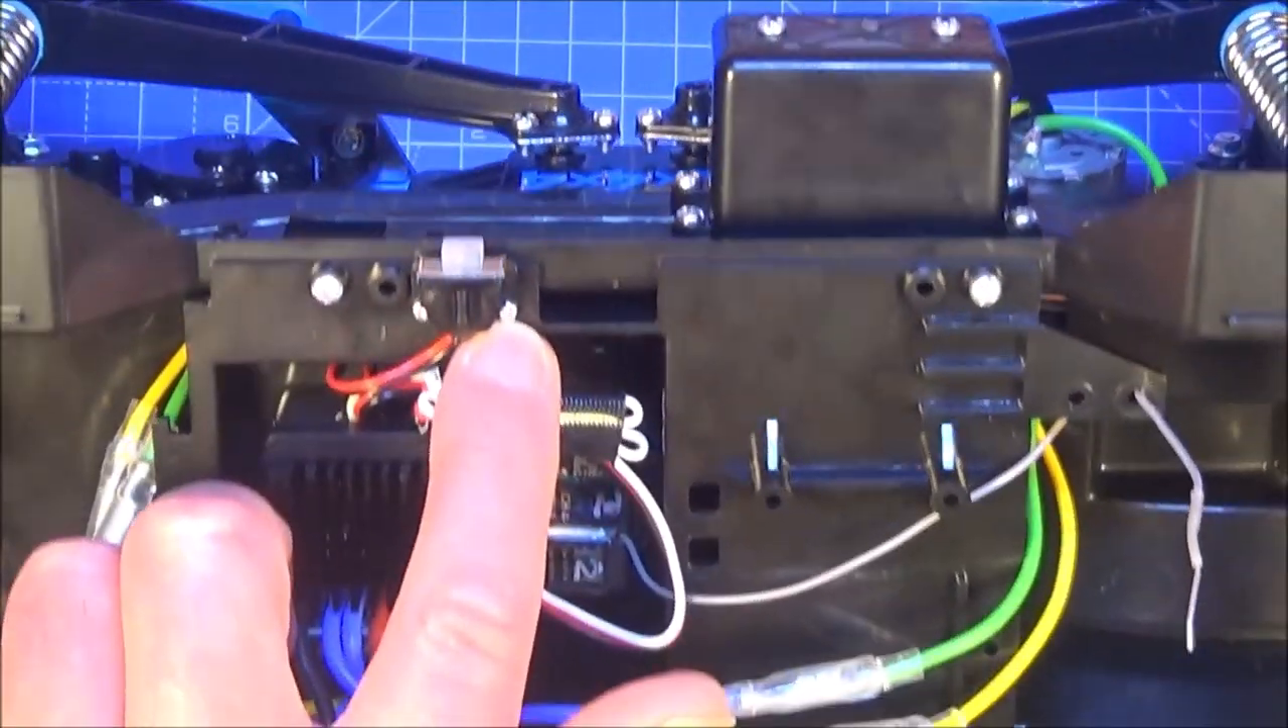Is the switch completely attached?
Yes.